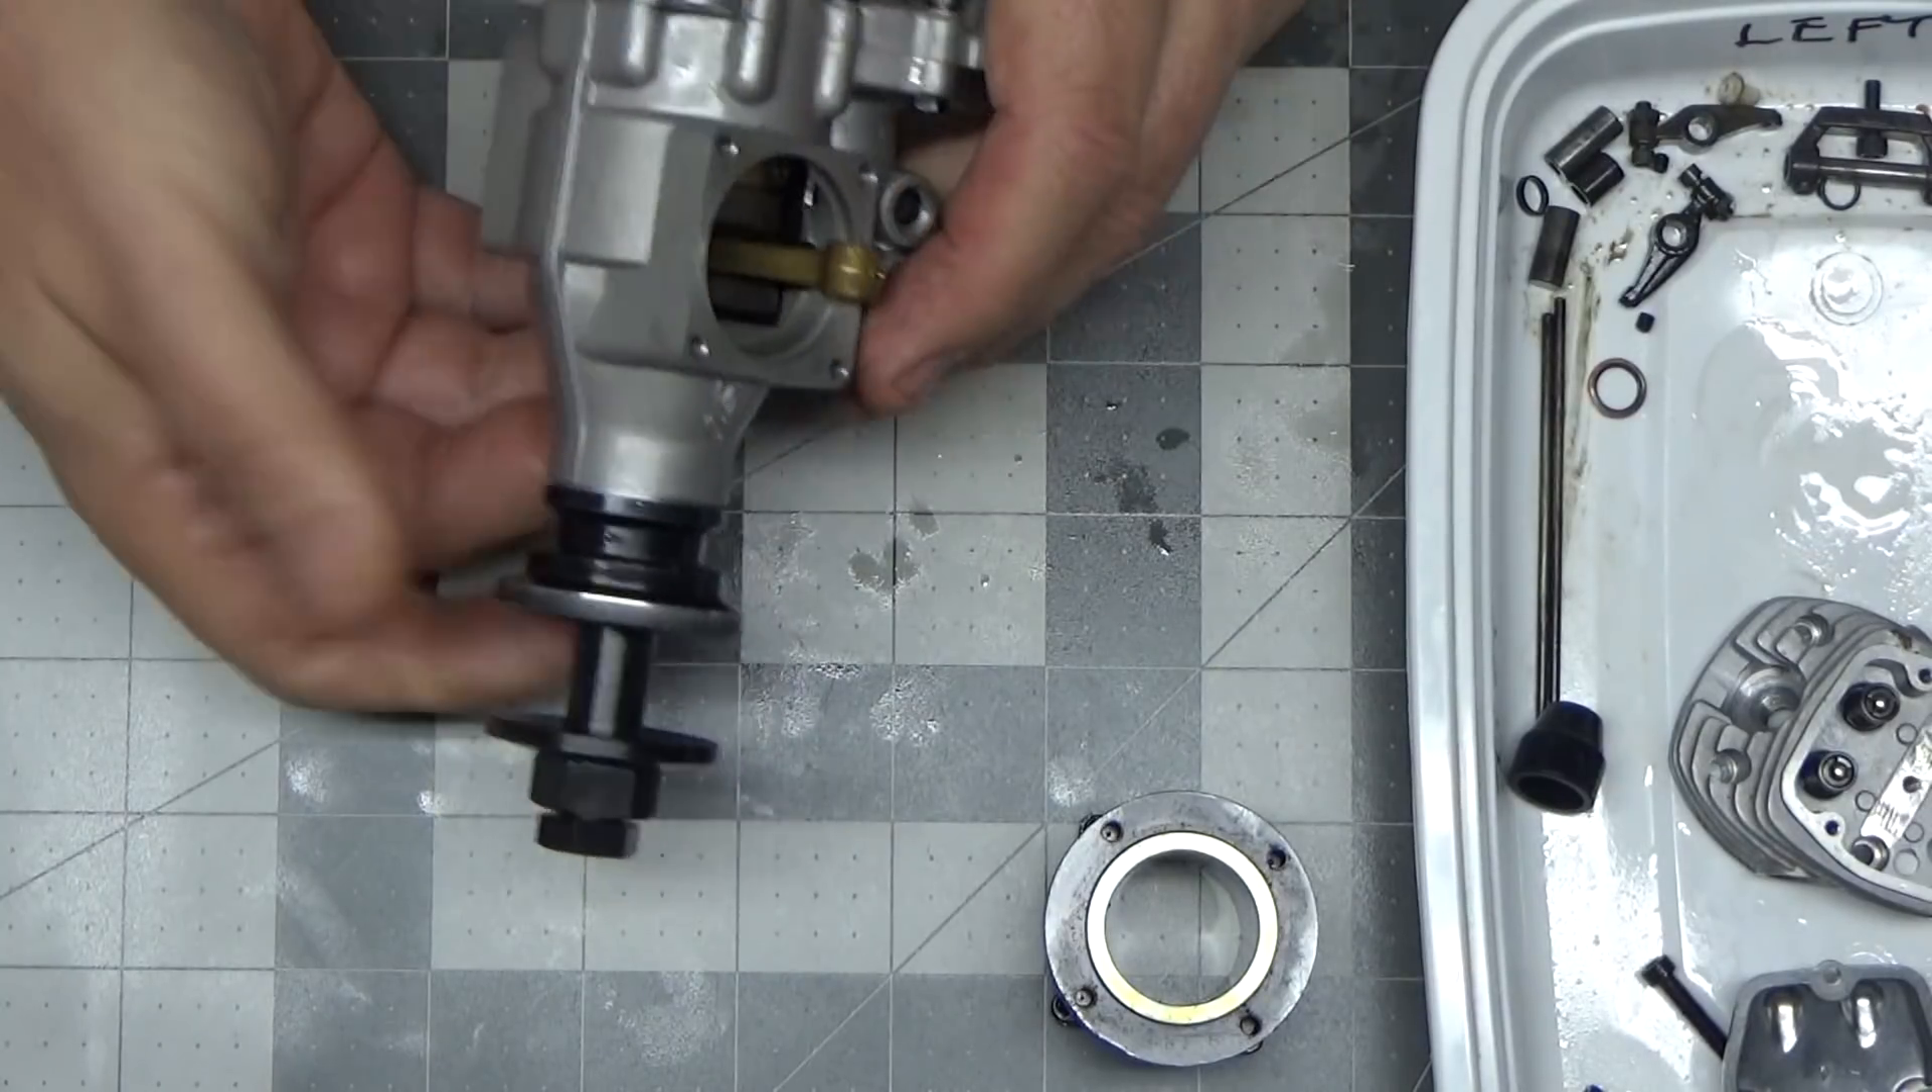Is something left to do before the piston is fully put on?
Yes.